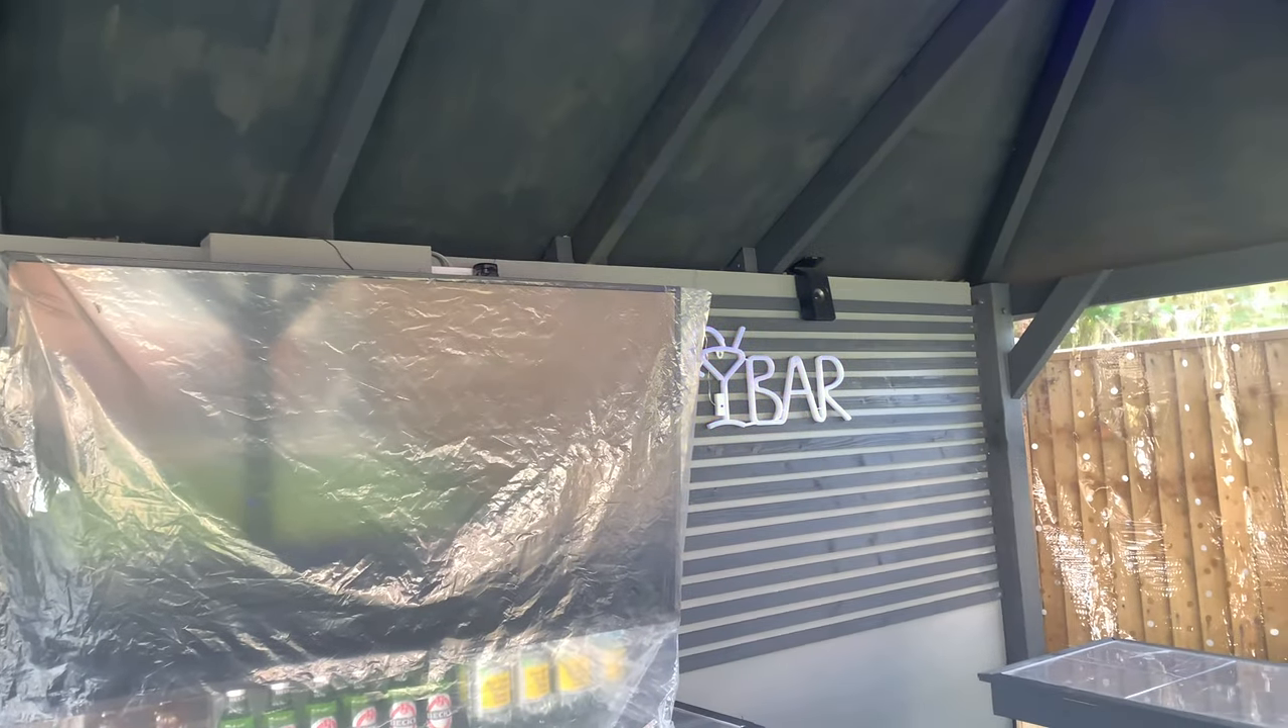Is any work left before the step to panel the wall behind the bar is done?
No.